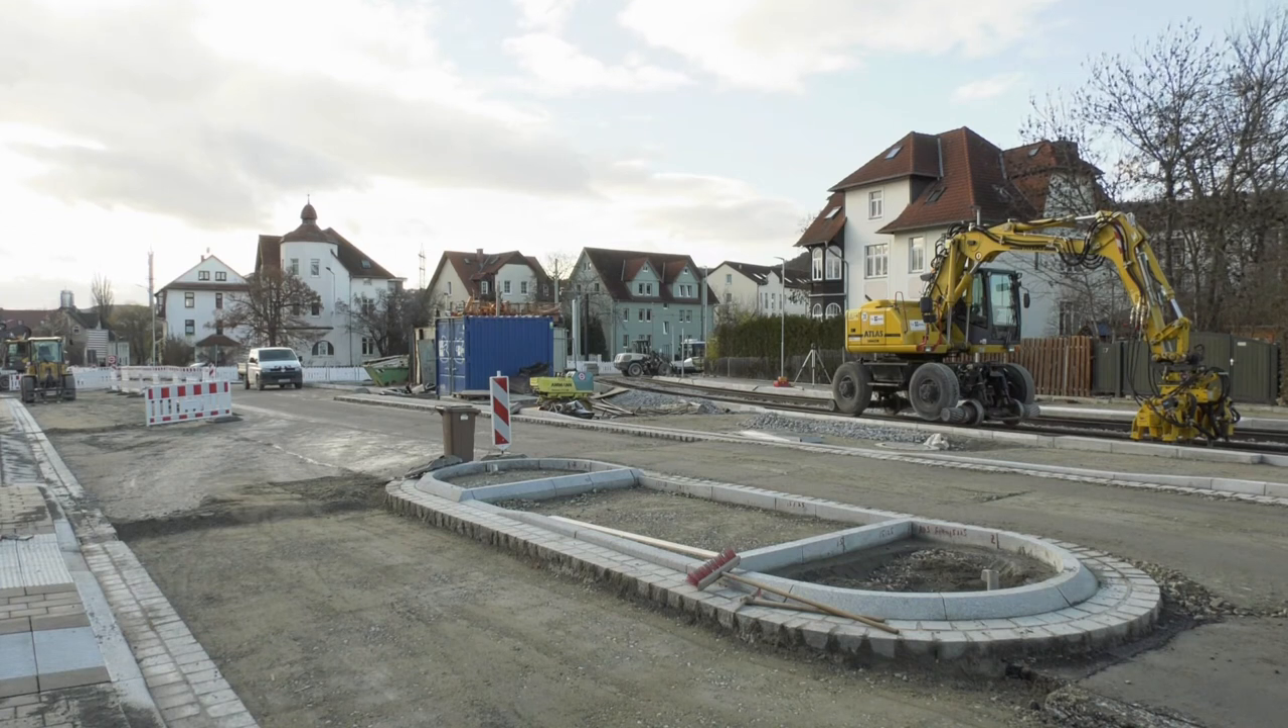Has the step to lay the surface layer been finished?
No.